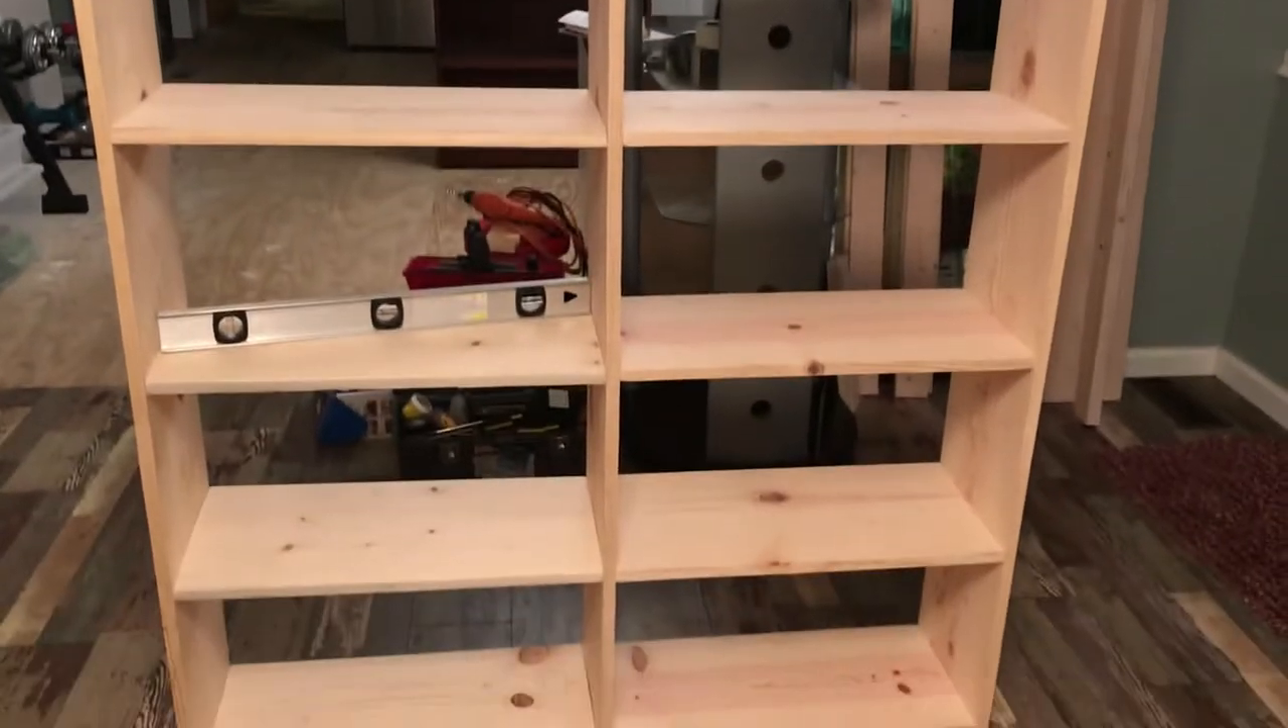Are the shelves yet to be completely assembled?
No.